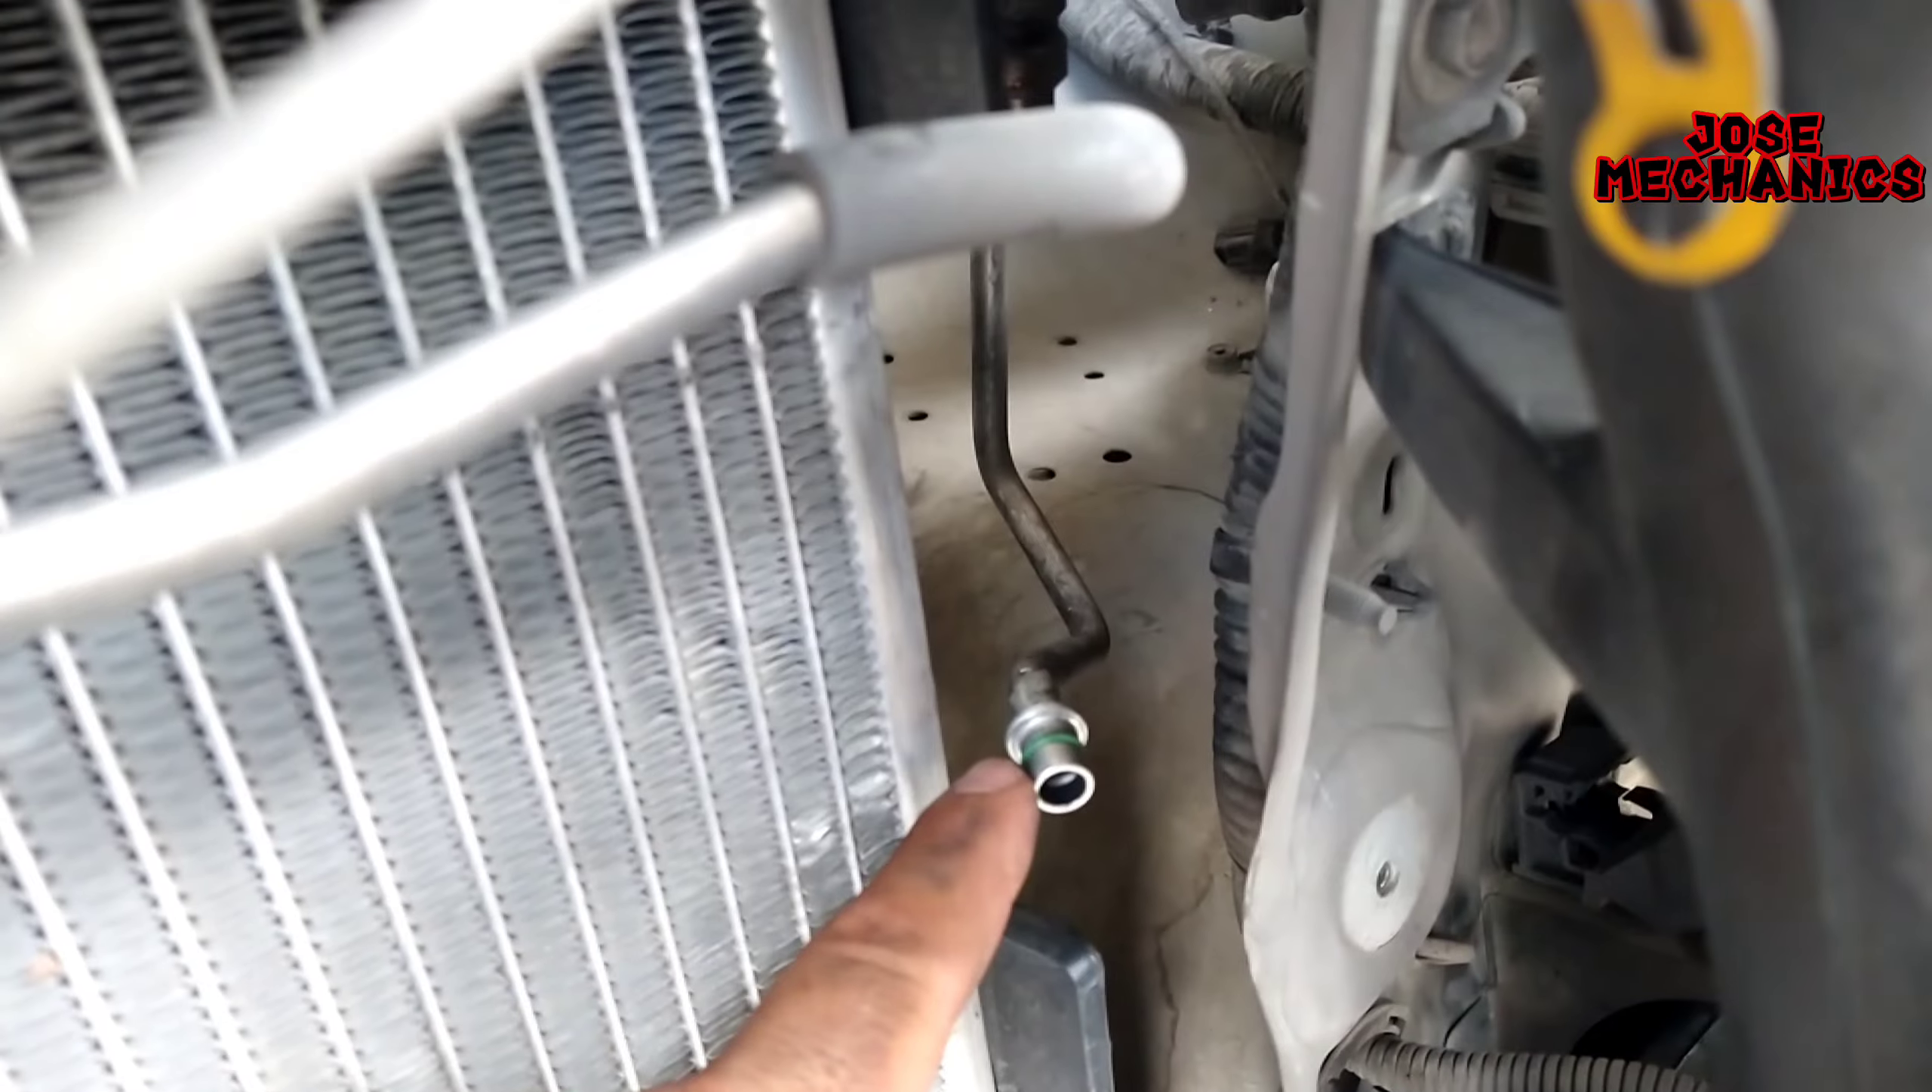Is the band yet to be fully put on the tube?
No.